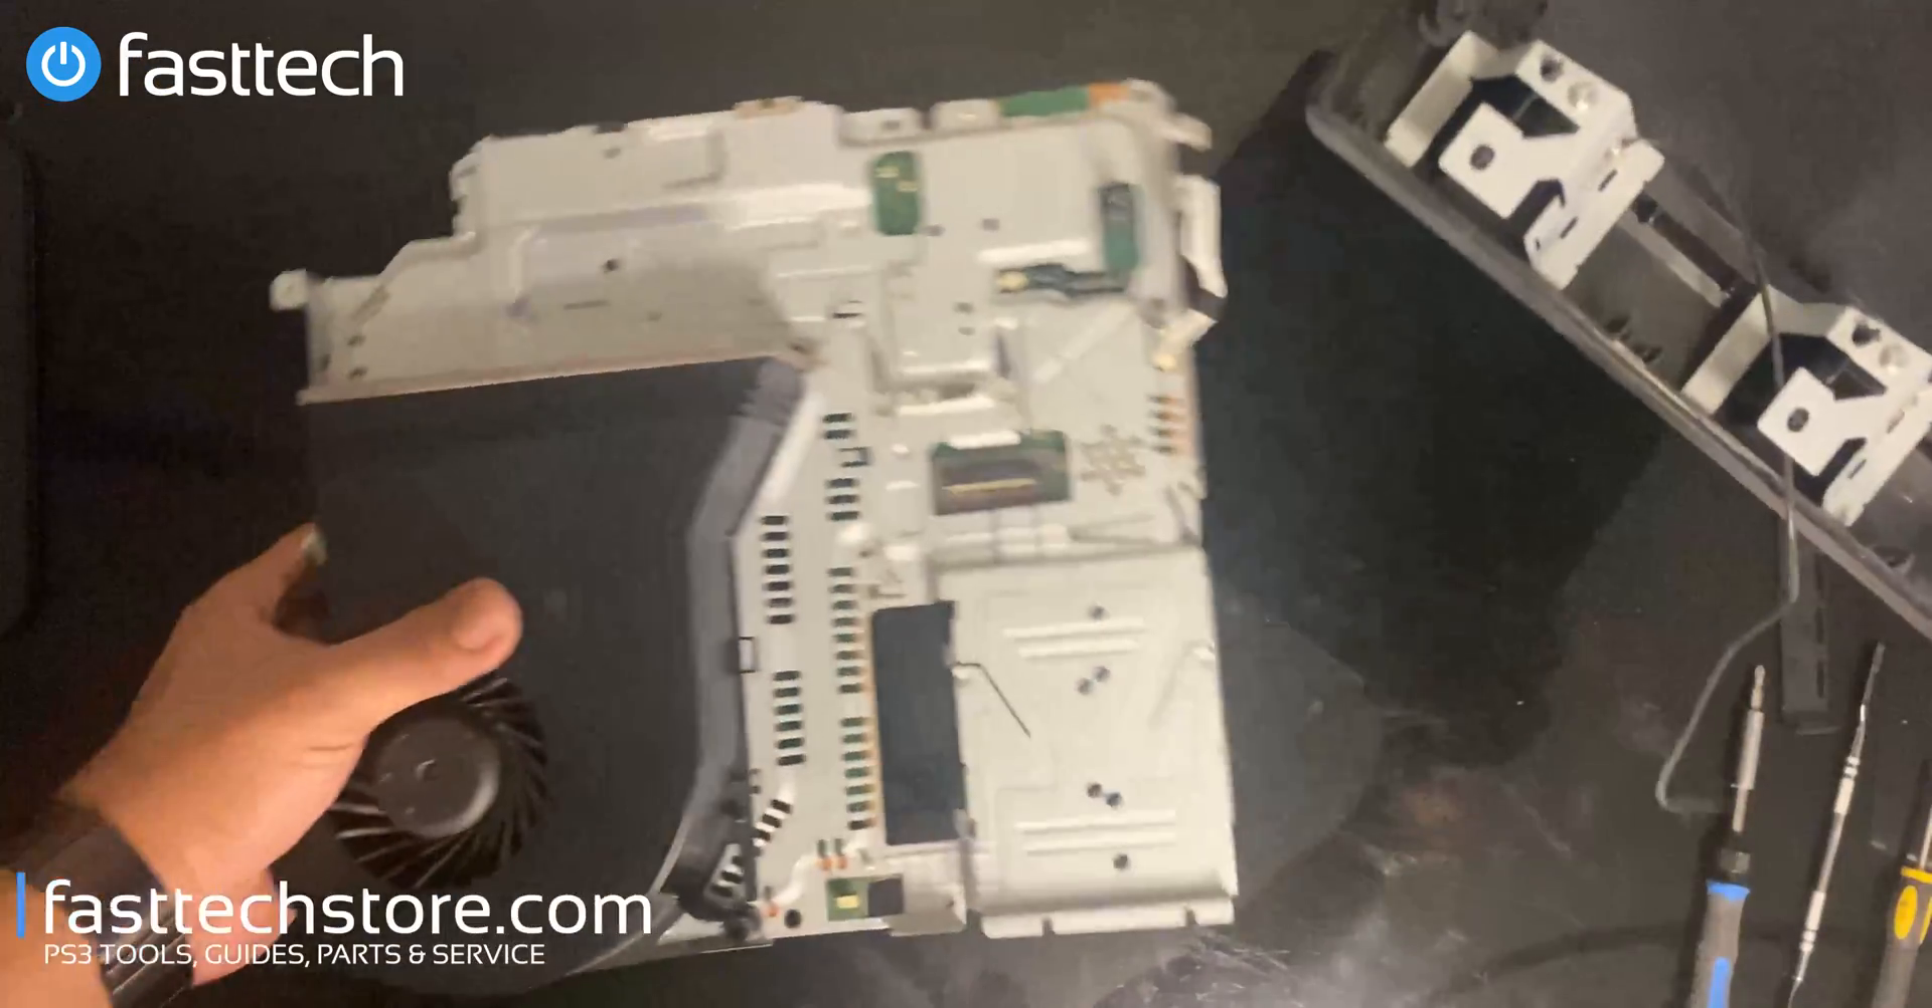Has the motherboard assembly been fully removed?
Yes.